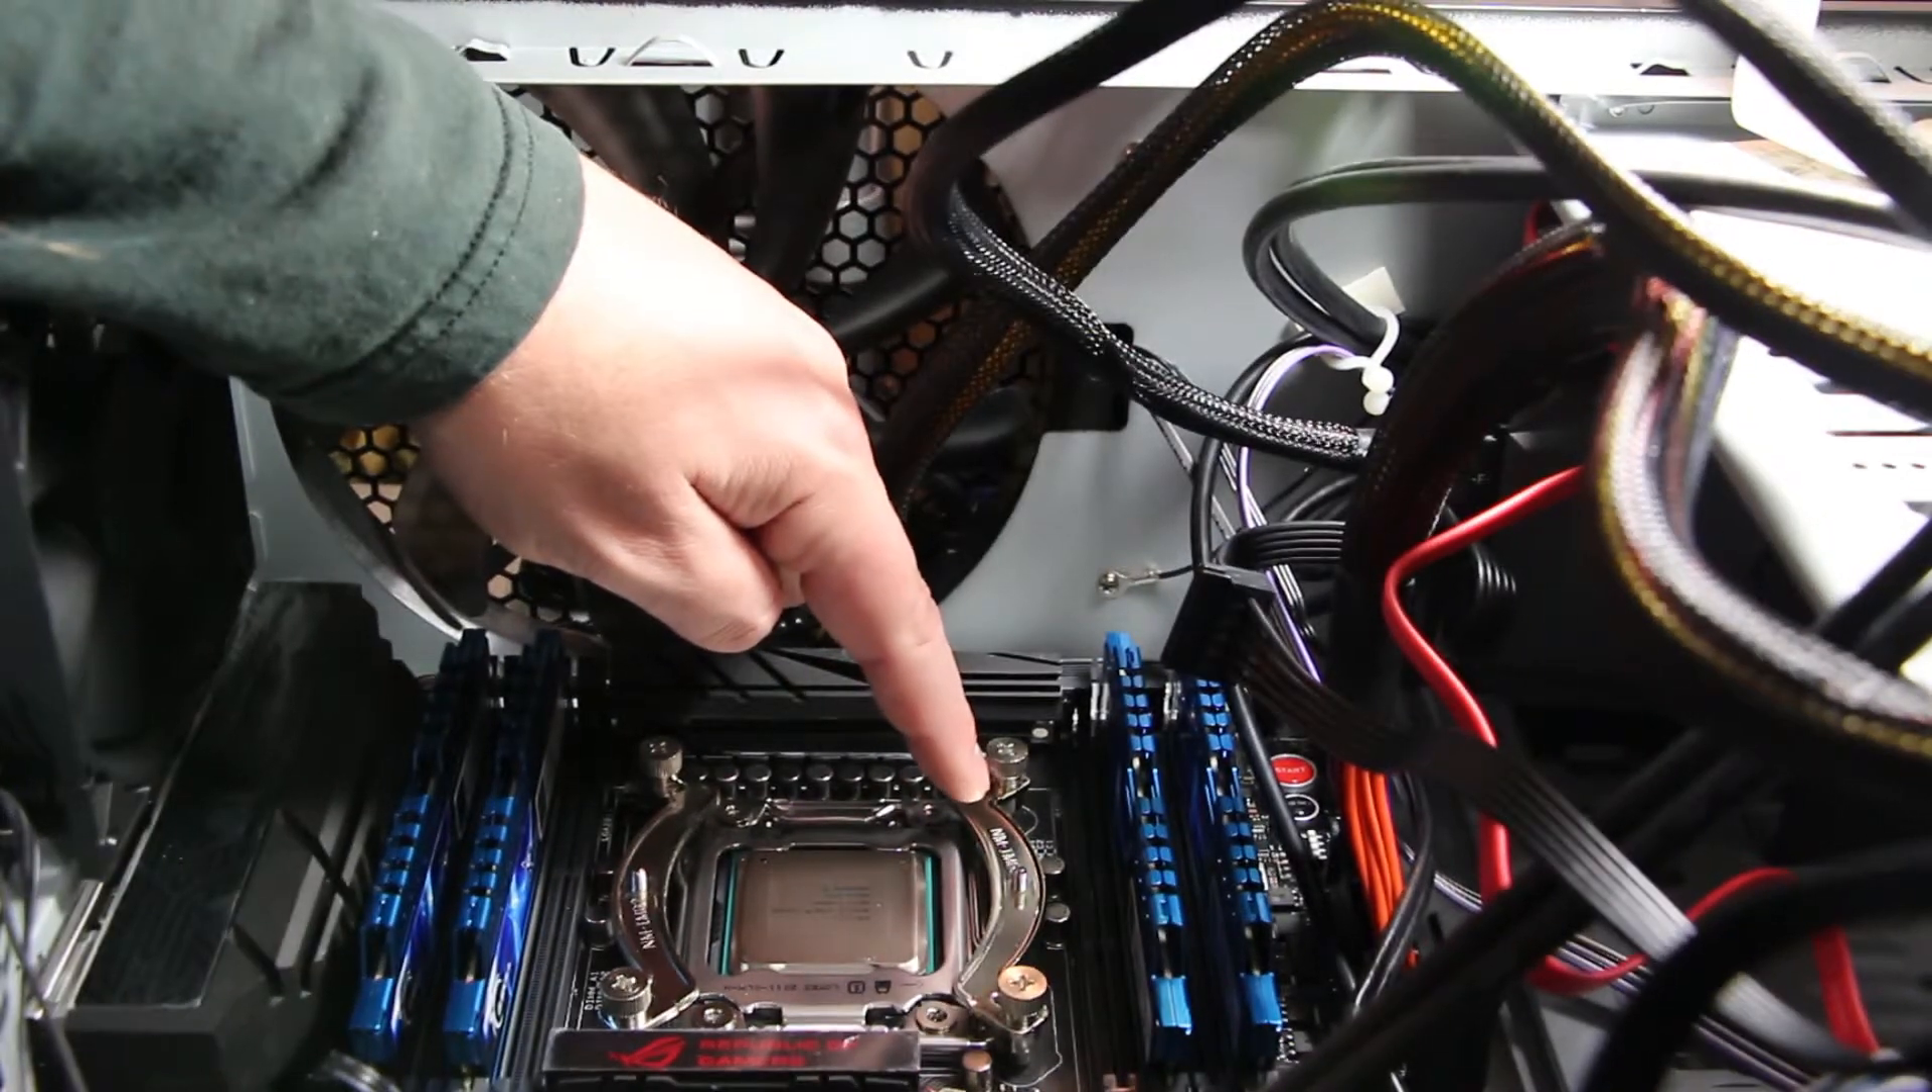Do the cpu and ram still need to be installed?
No.